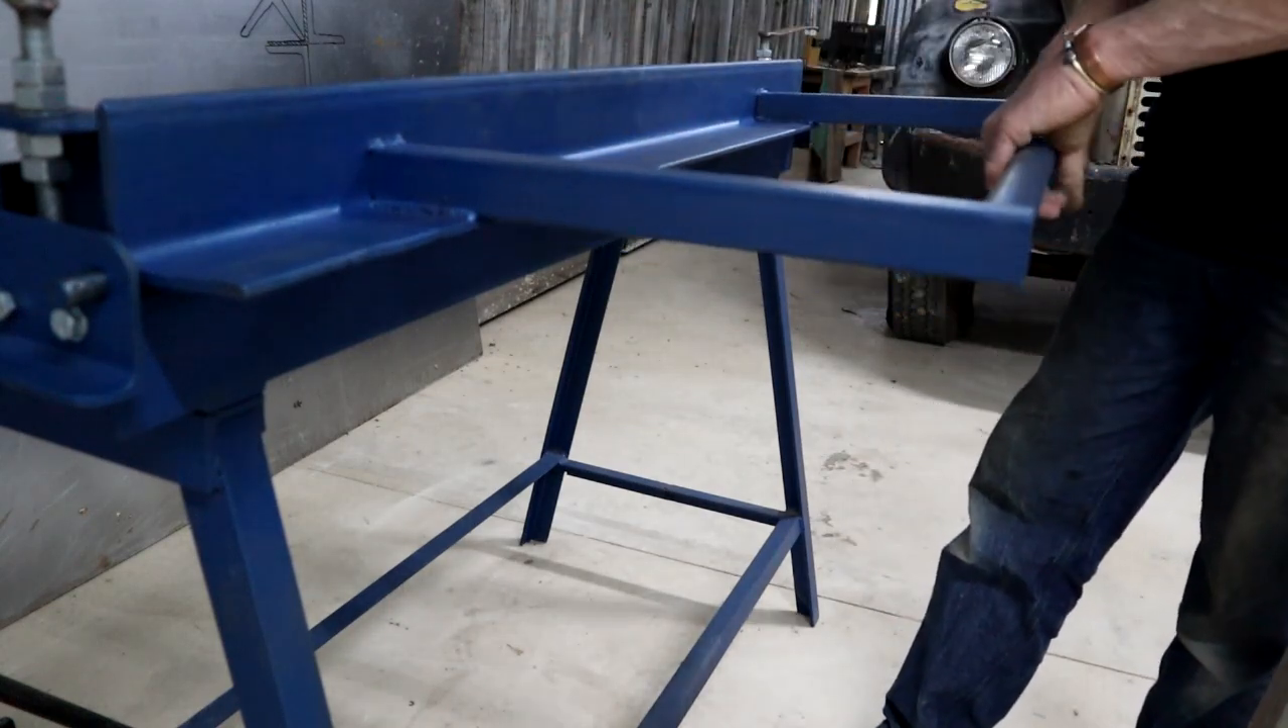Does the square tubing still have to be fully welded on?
No.